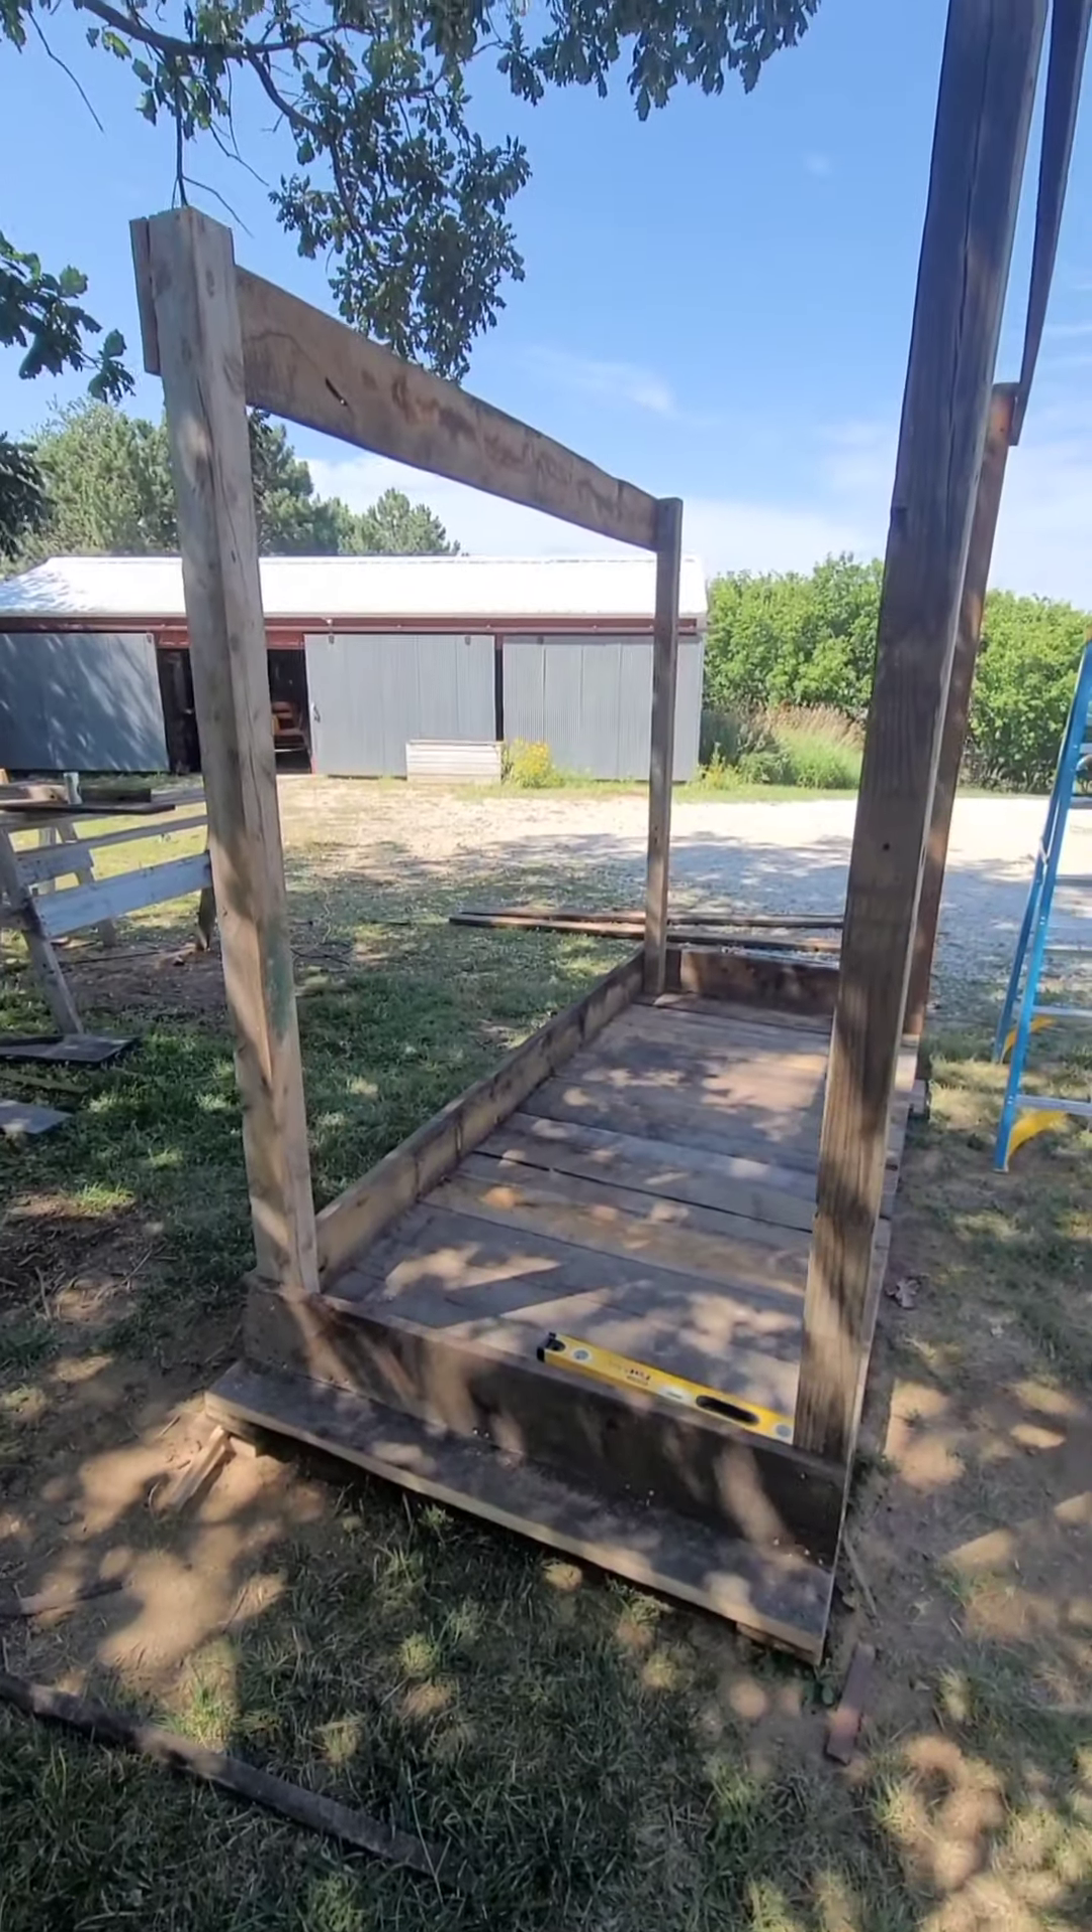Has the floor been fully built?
Yes.